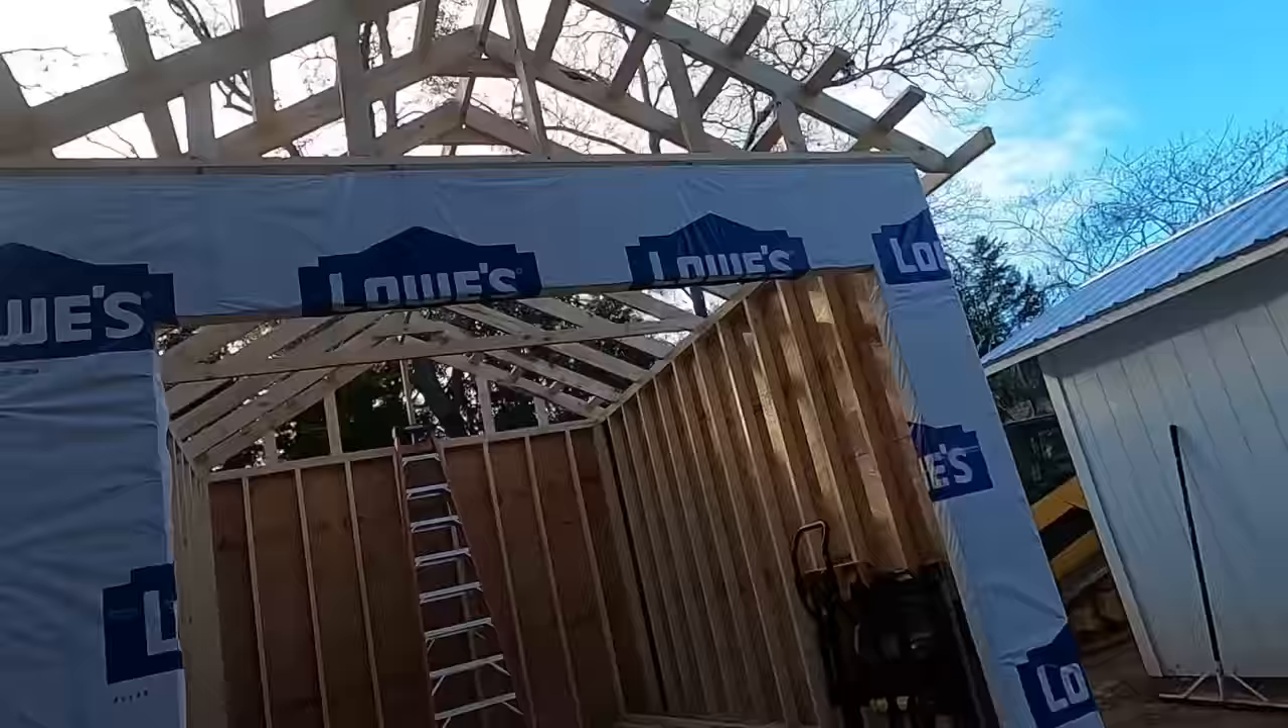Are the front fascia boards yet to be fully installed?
Yes.